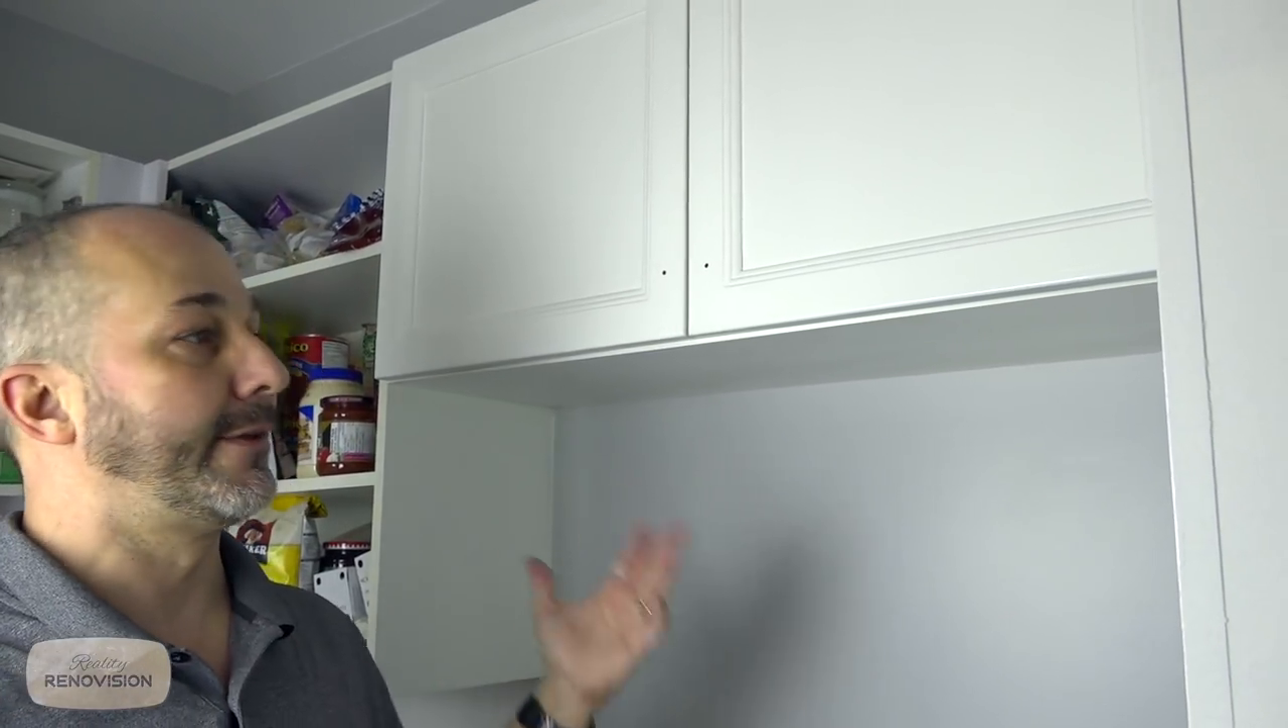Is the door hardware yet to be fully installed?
Yes.